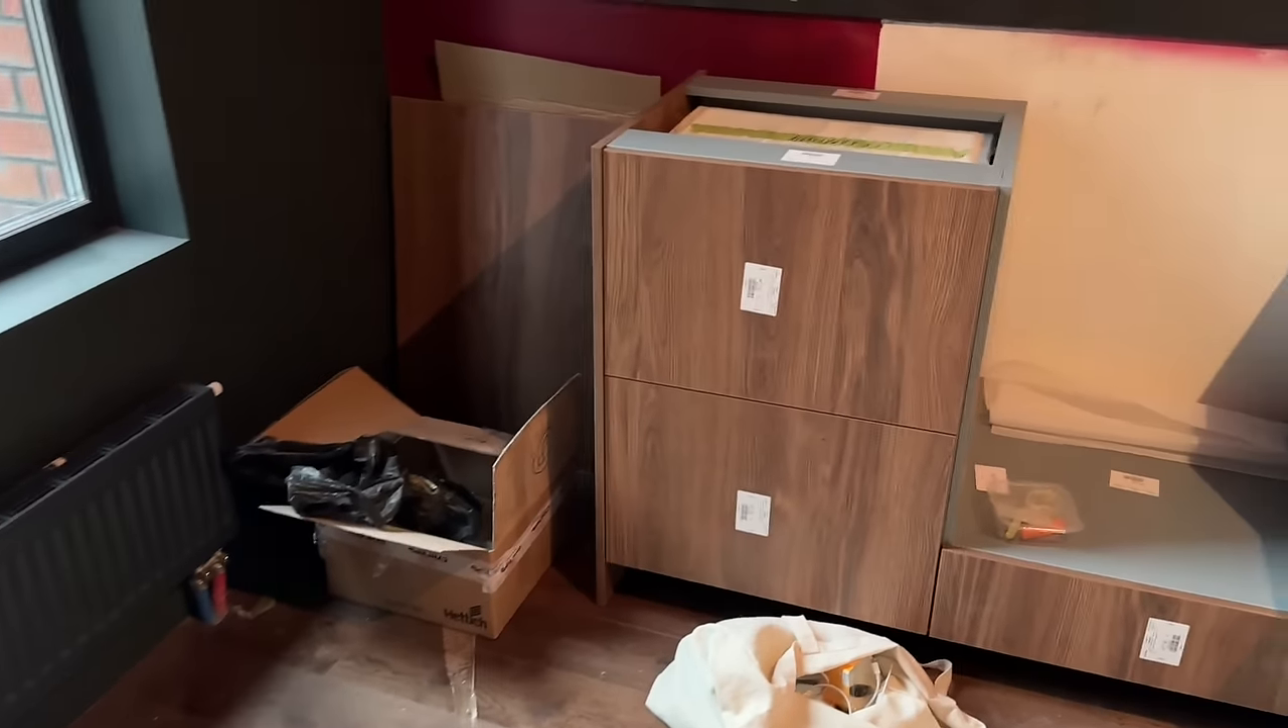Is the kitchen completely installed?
No.